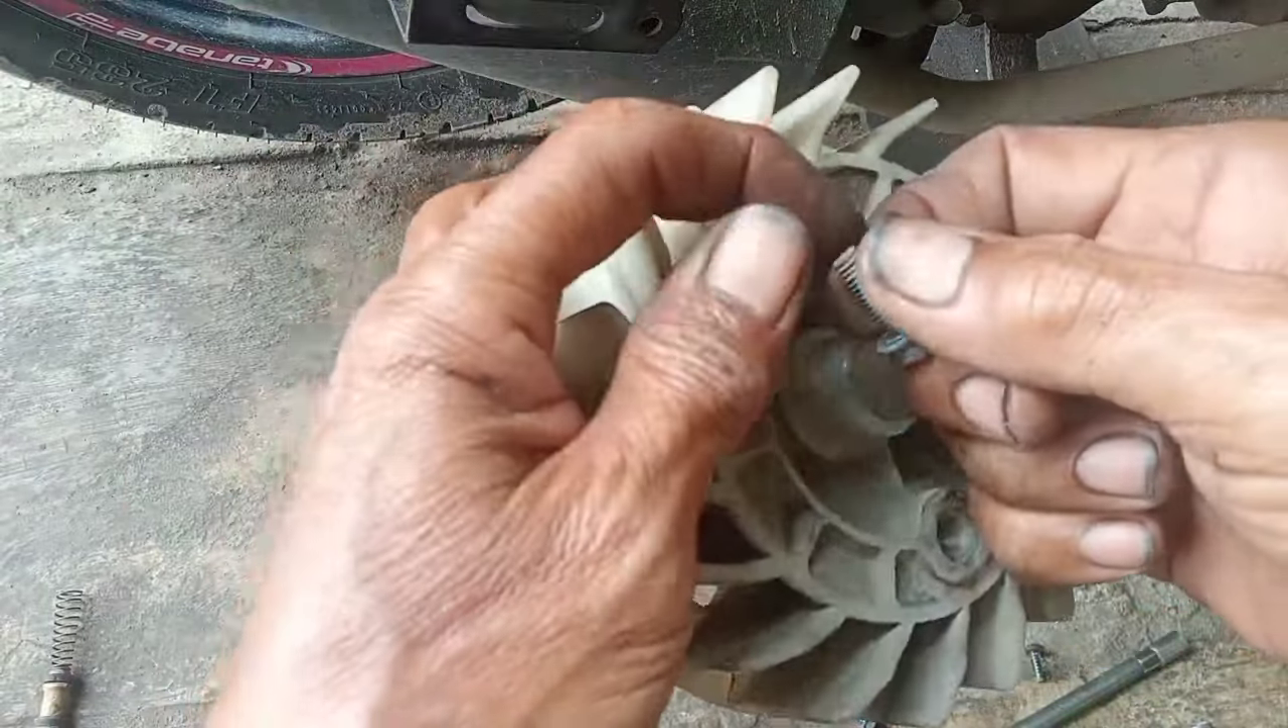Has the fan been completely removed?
Yes.